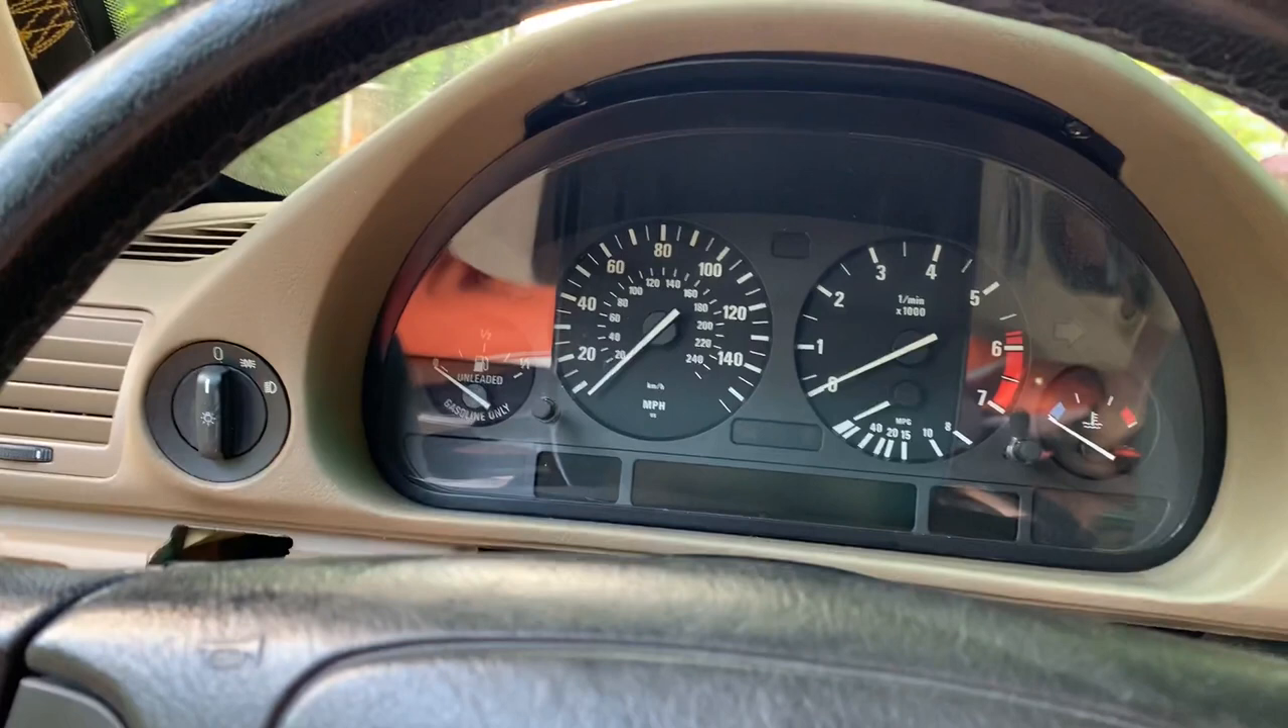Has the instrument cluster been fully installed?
Yes.